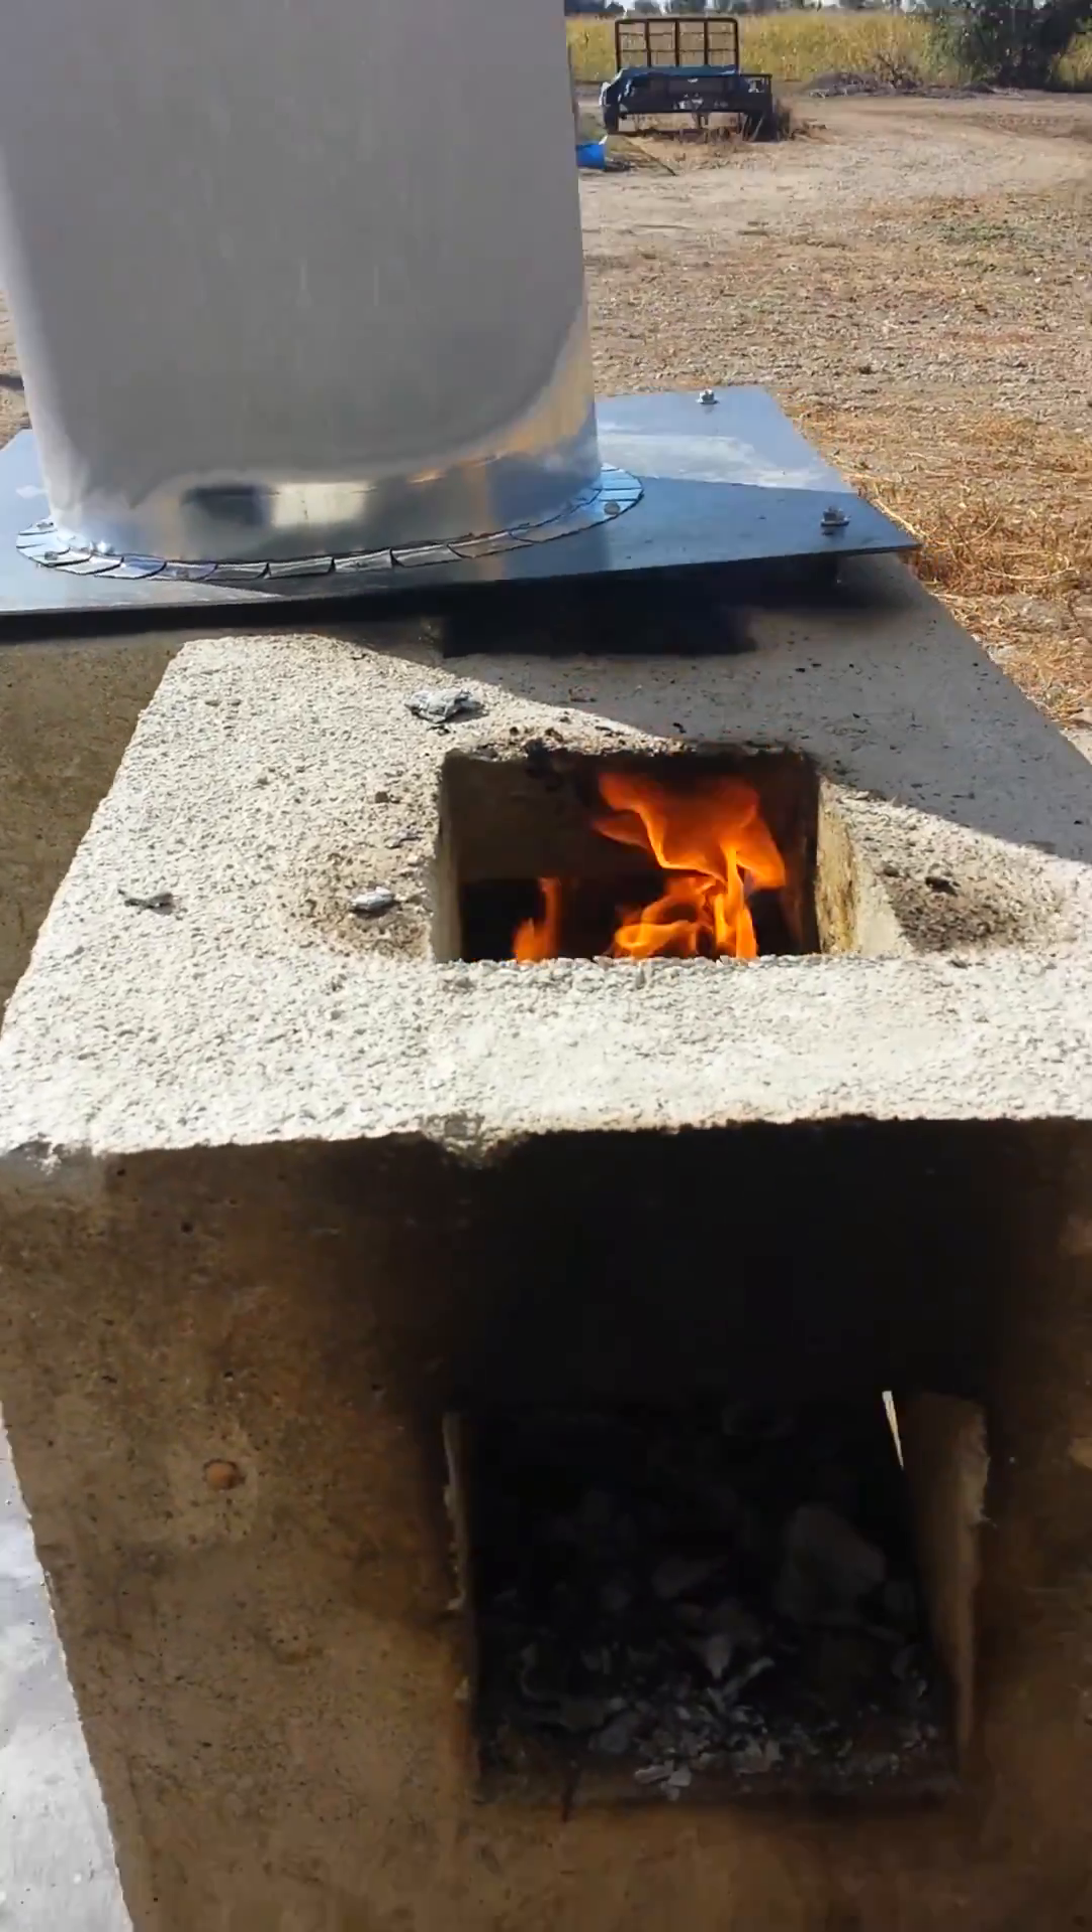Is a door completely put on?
No.